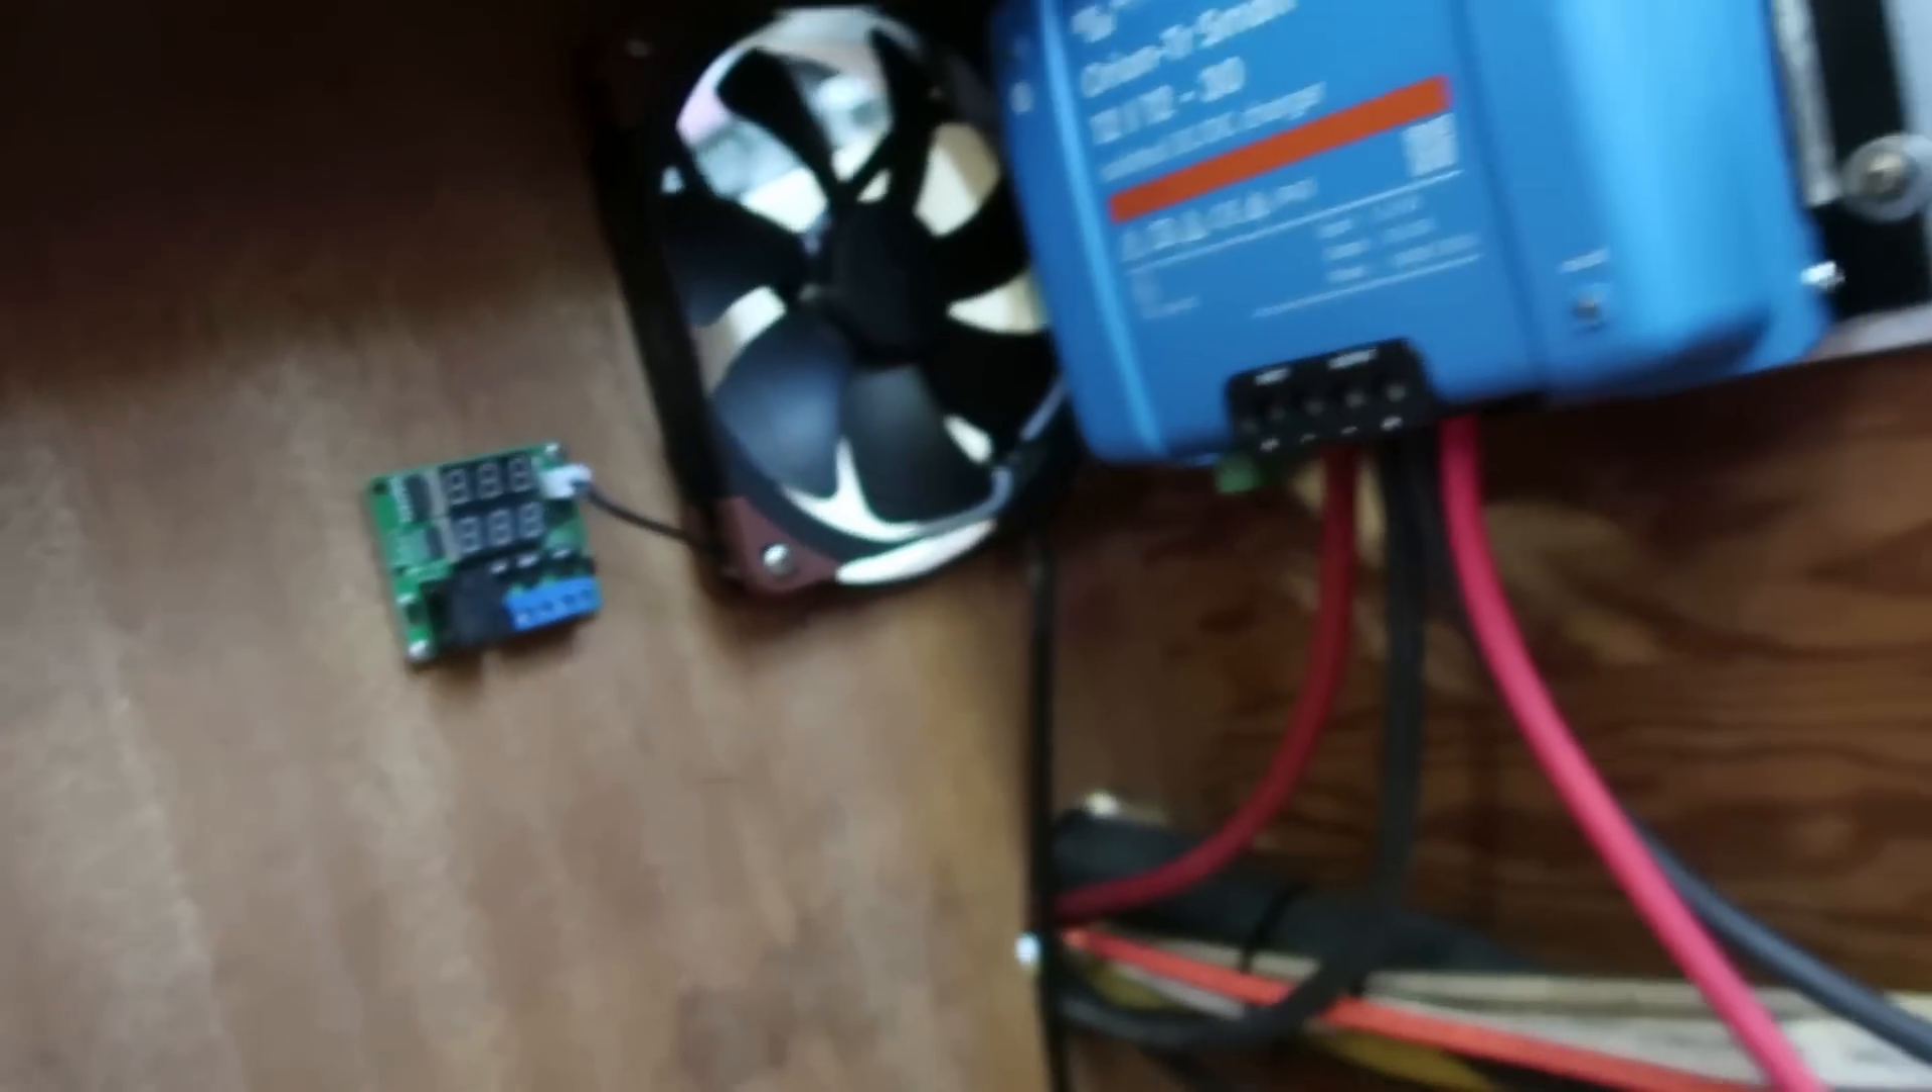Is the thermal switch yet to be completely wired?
Yes.